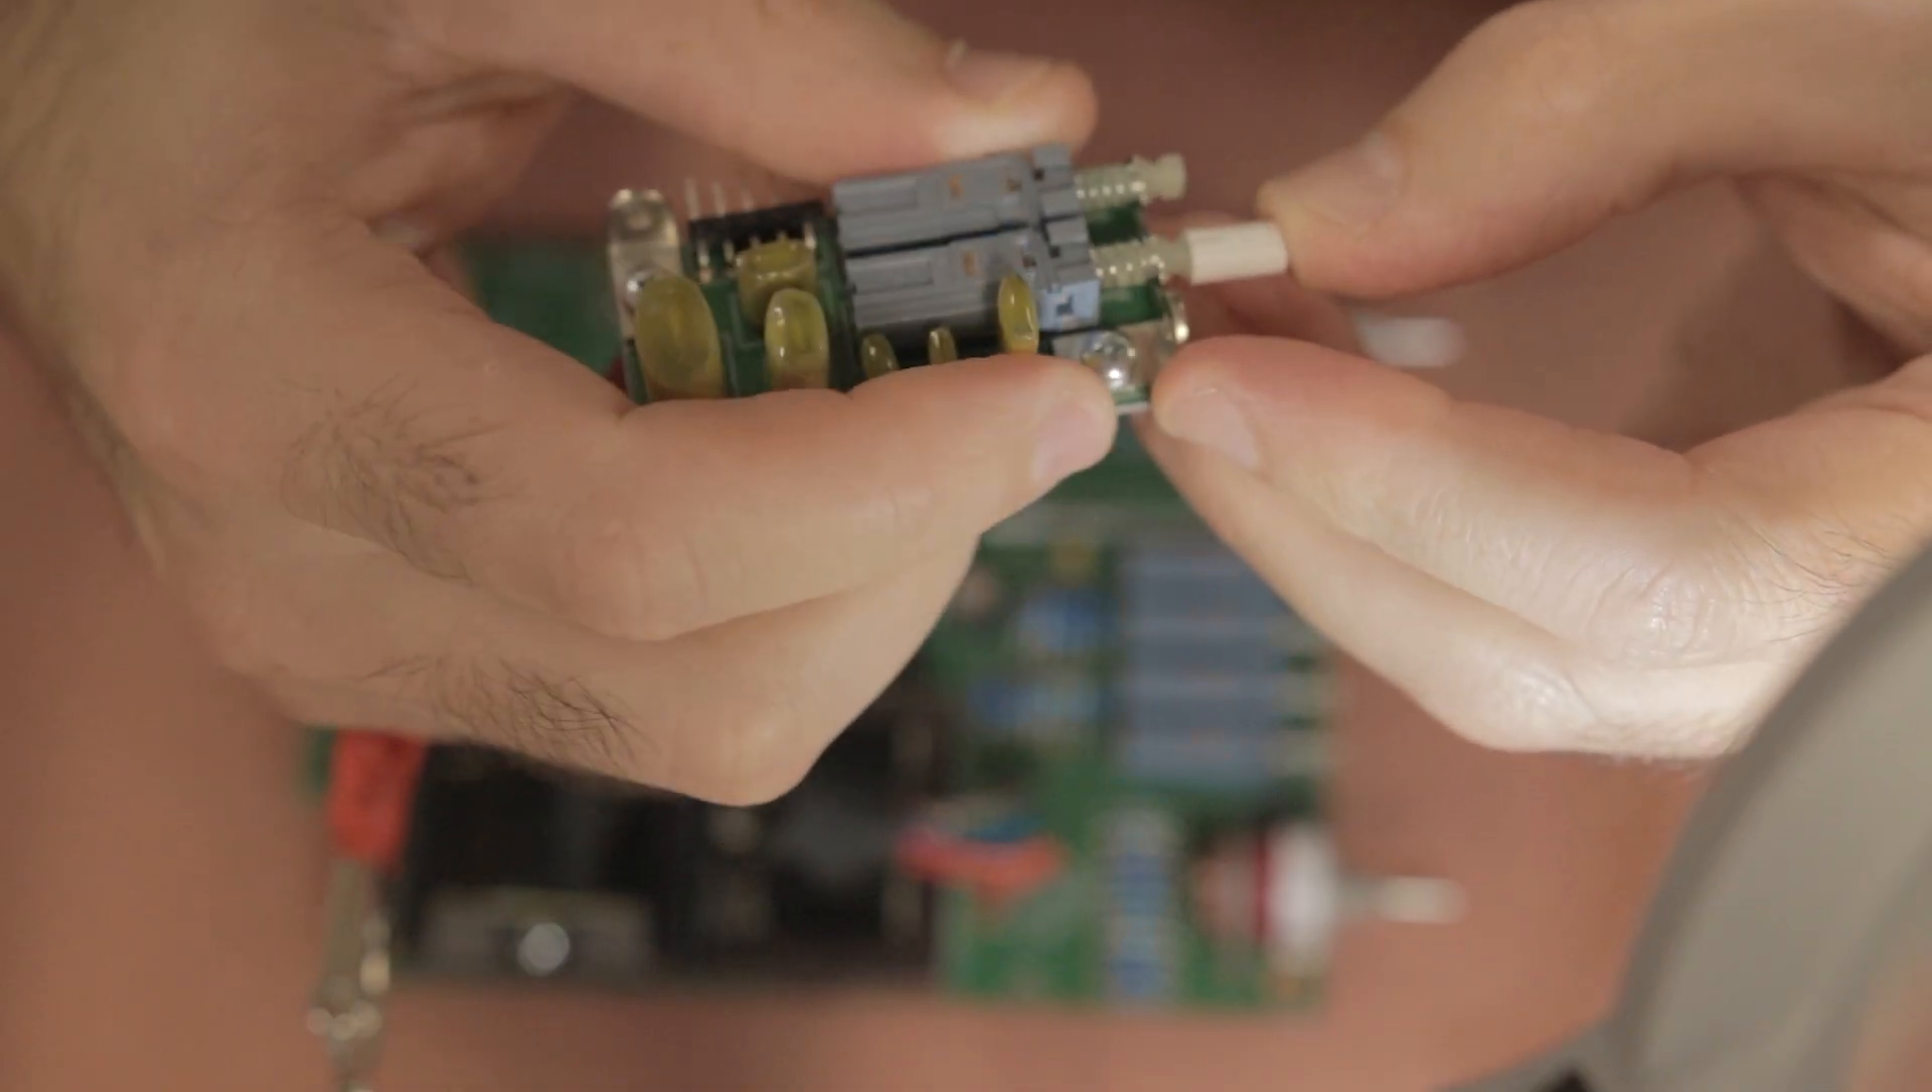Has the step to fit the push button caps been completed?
No.